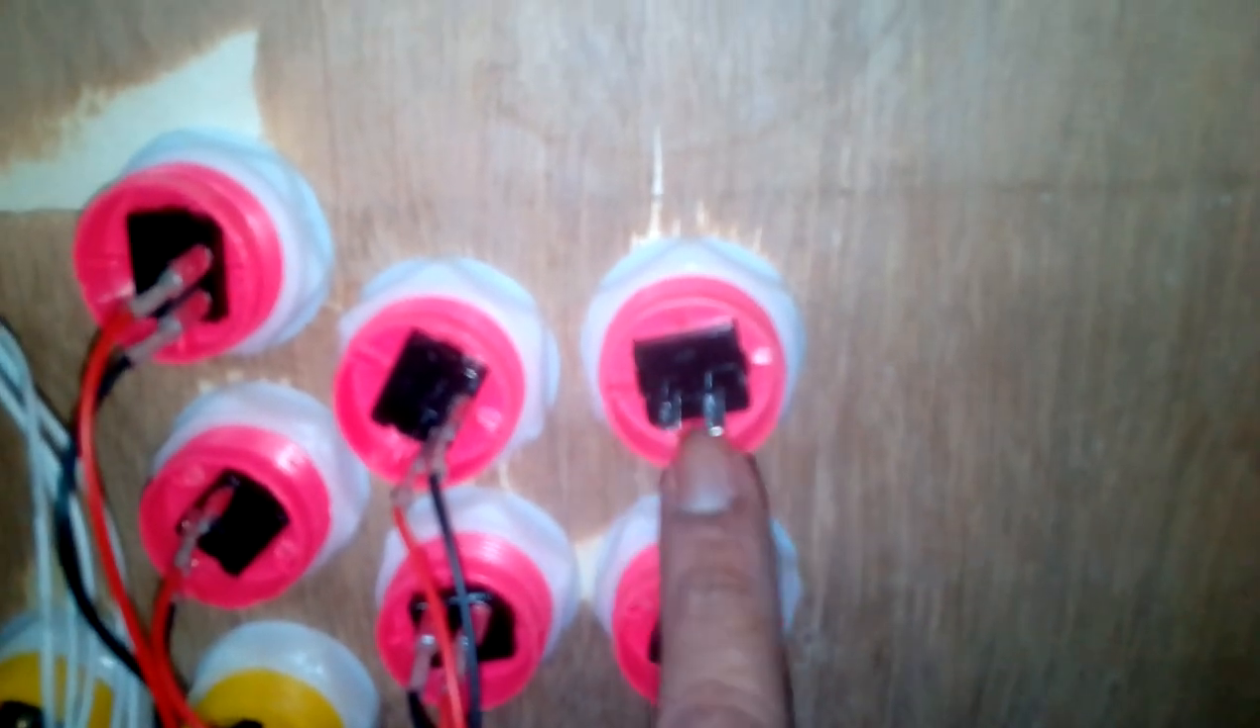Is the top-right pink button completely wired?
No.